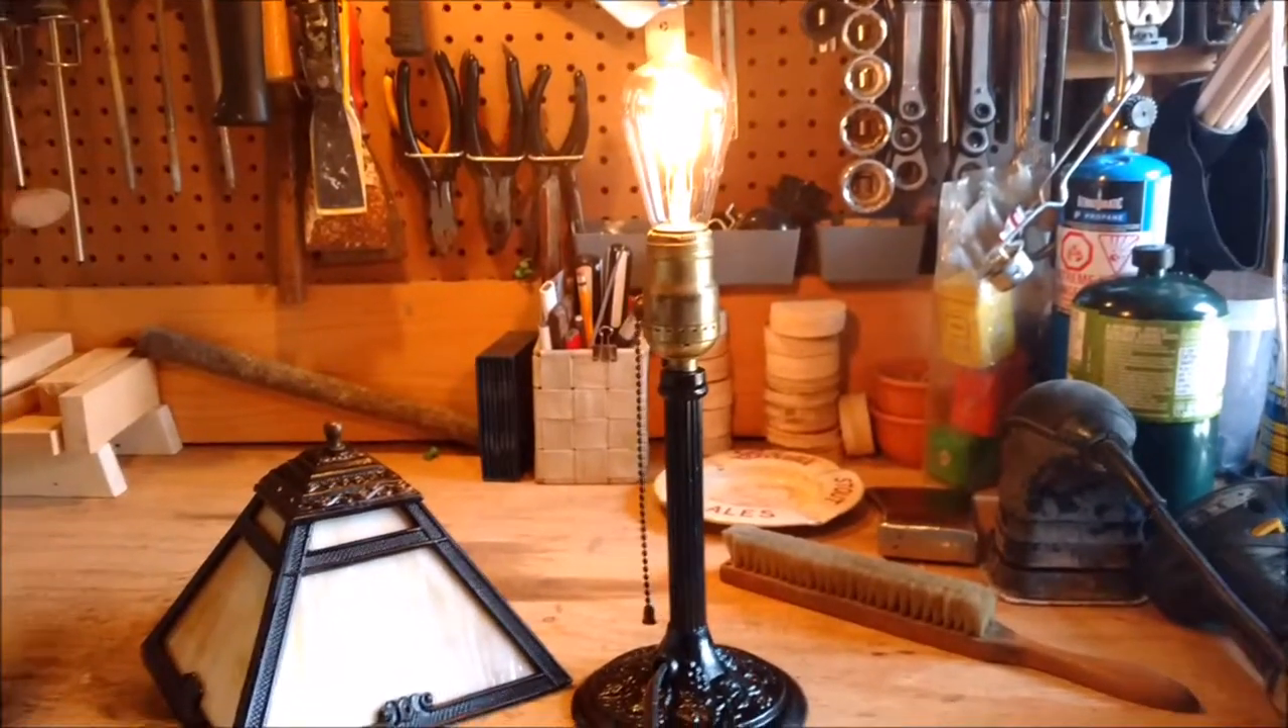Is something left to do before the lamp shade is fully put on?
Yes.